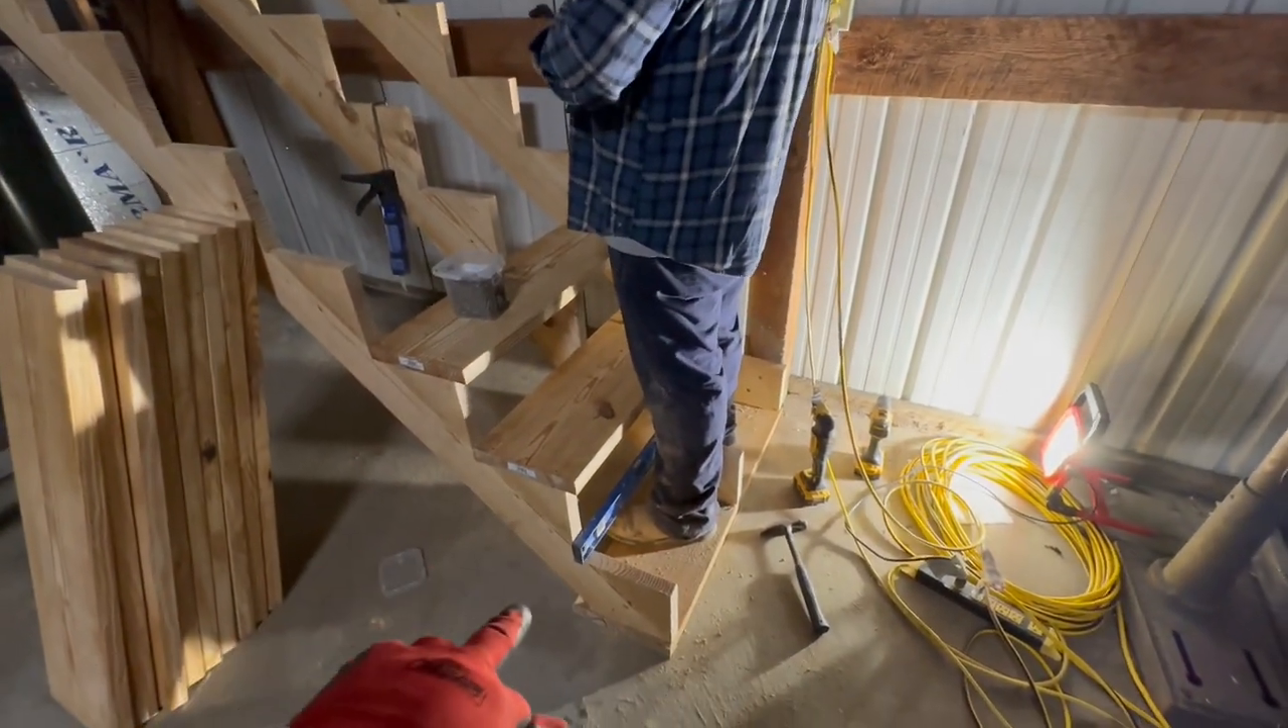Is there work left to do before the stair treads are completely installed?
Yes.